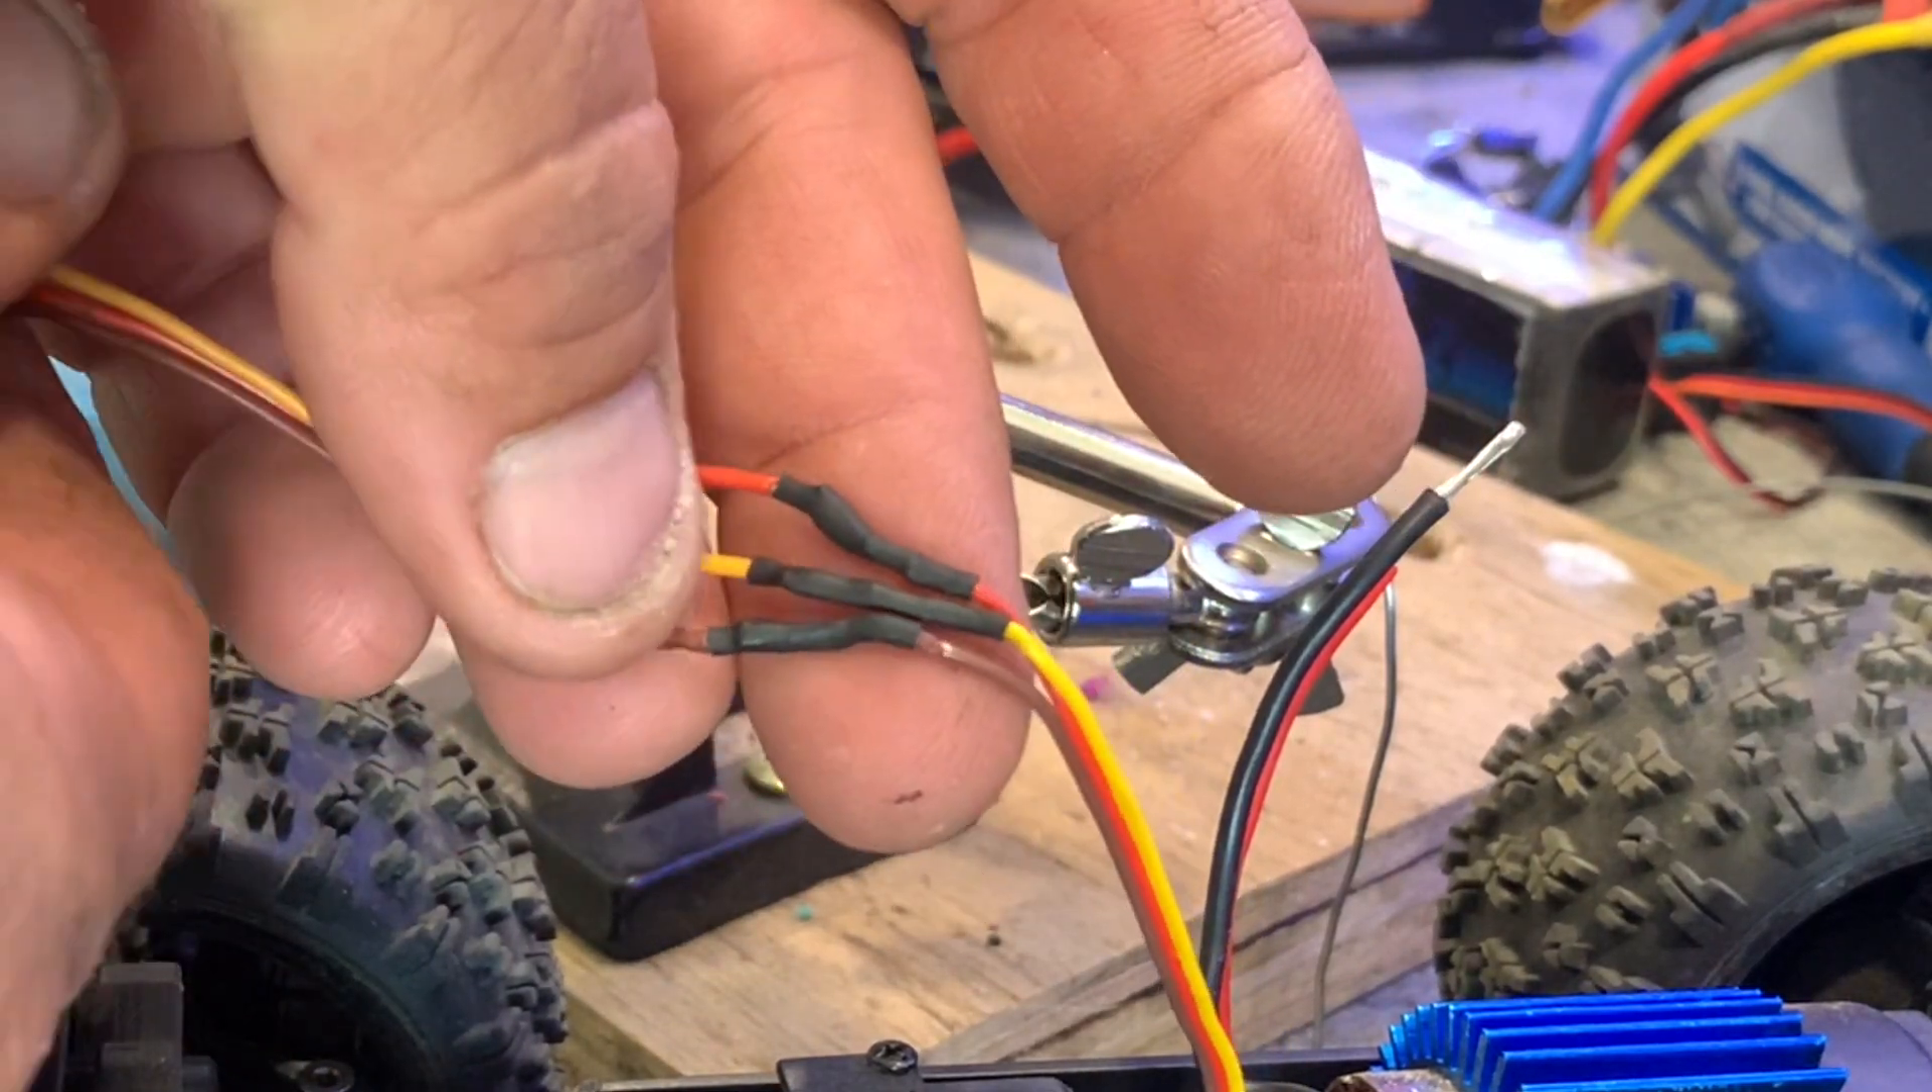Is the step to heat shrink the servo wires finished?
Yes.